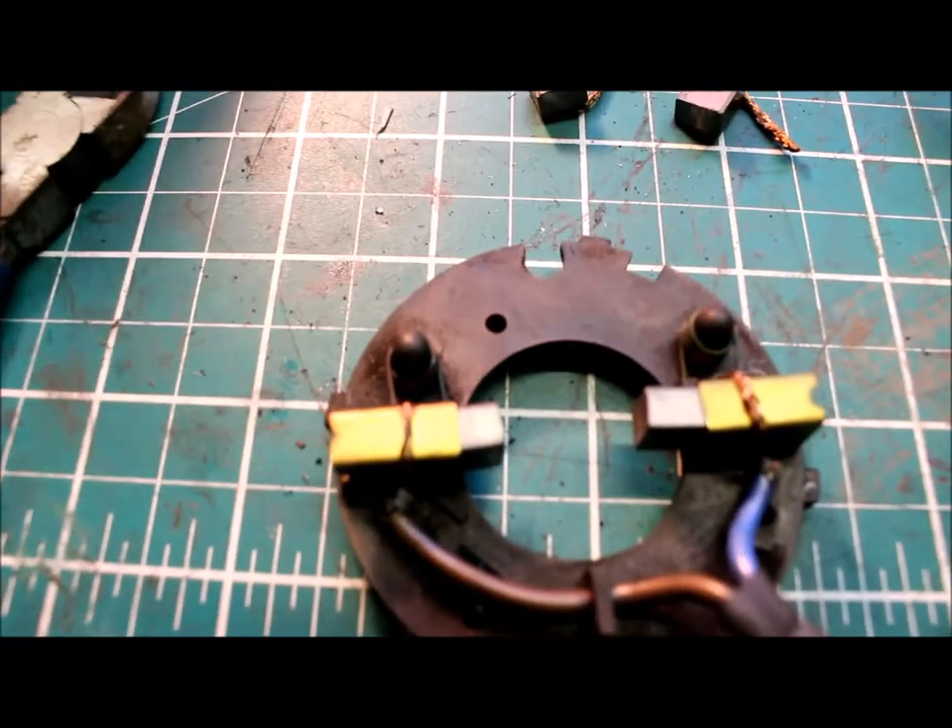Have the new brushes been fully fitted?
Yes.